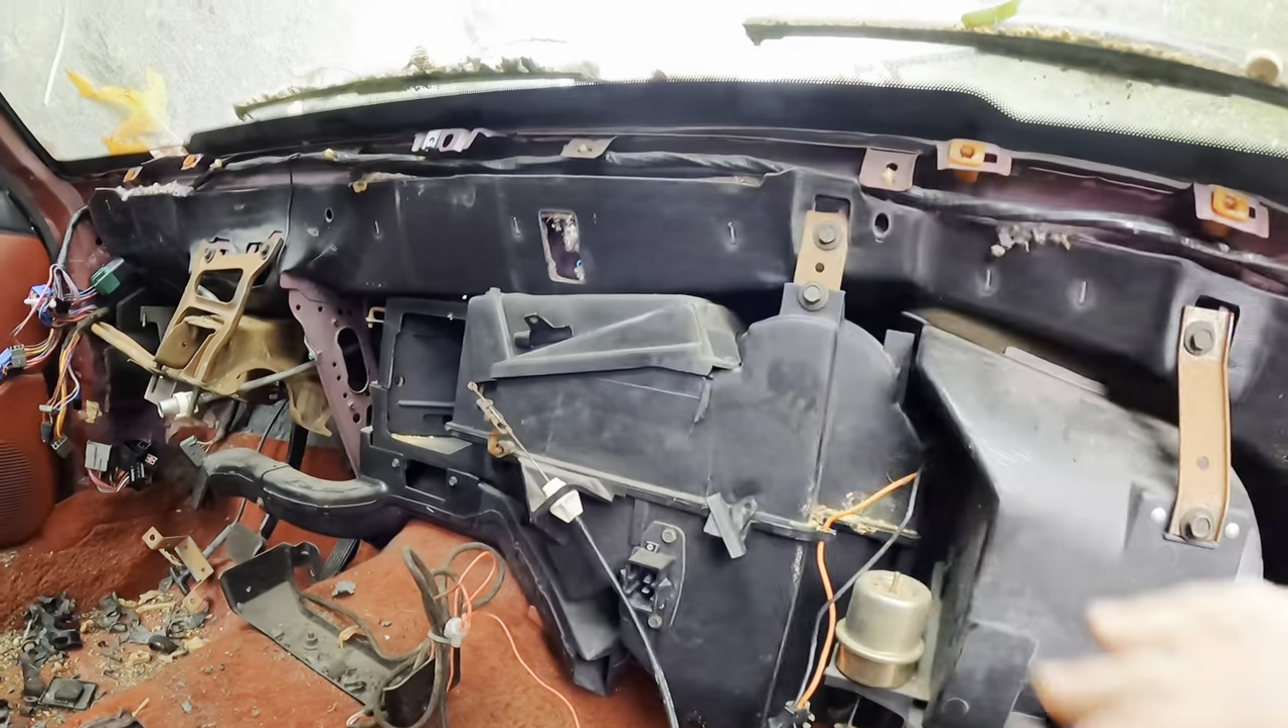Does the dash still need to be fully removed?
No.